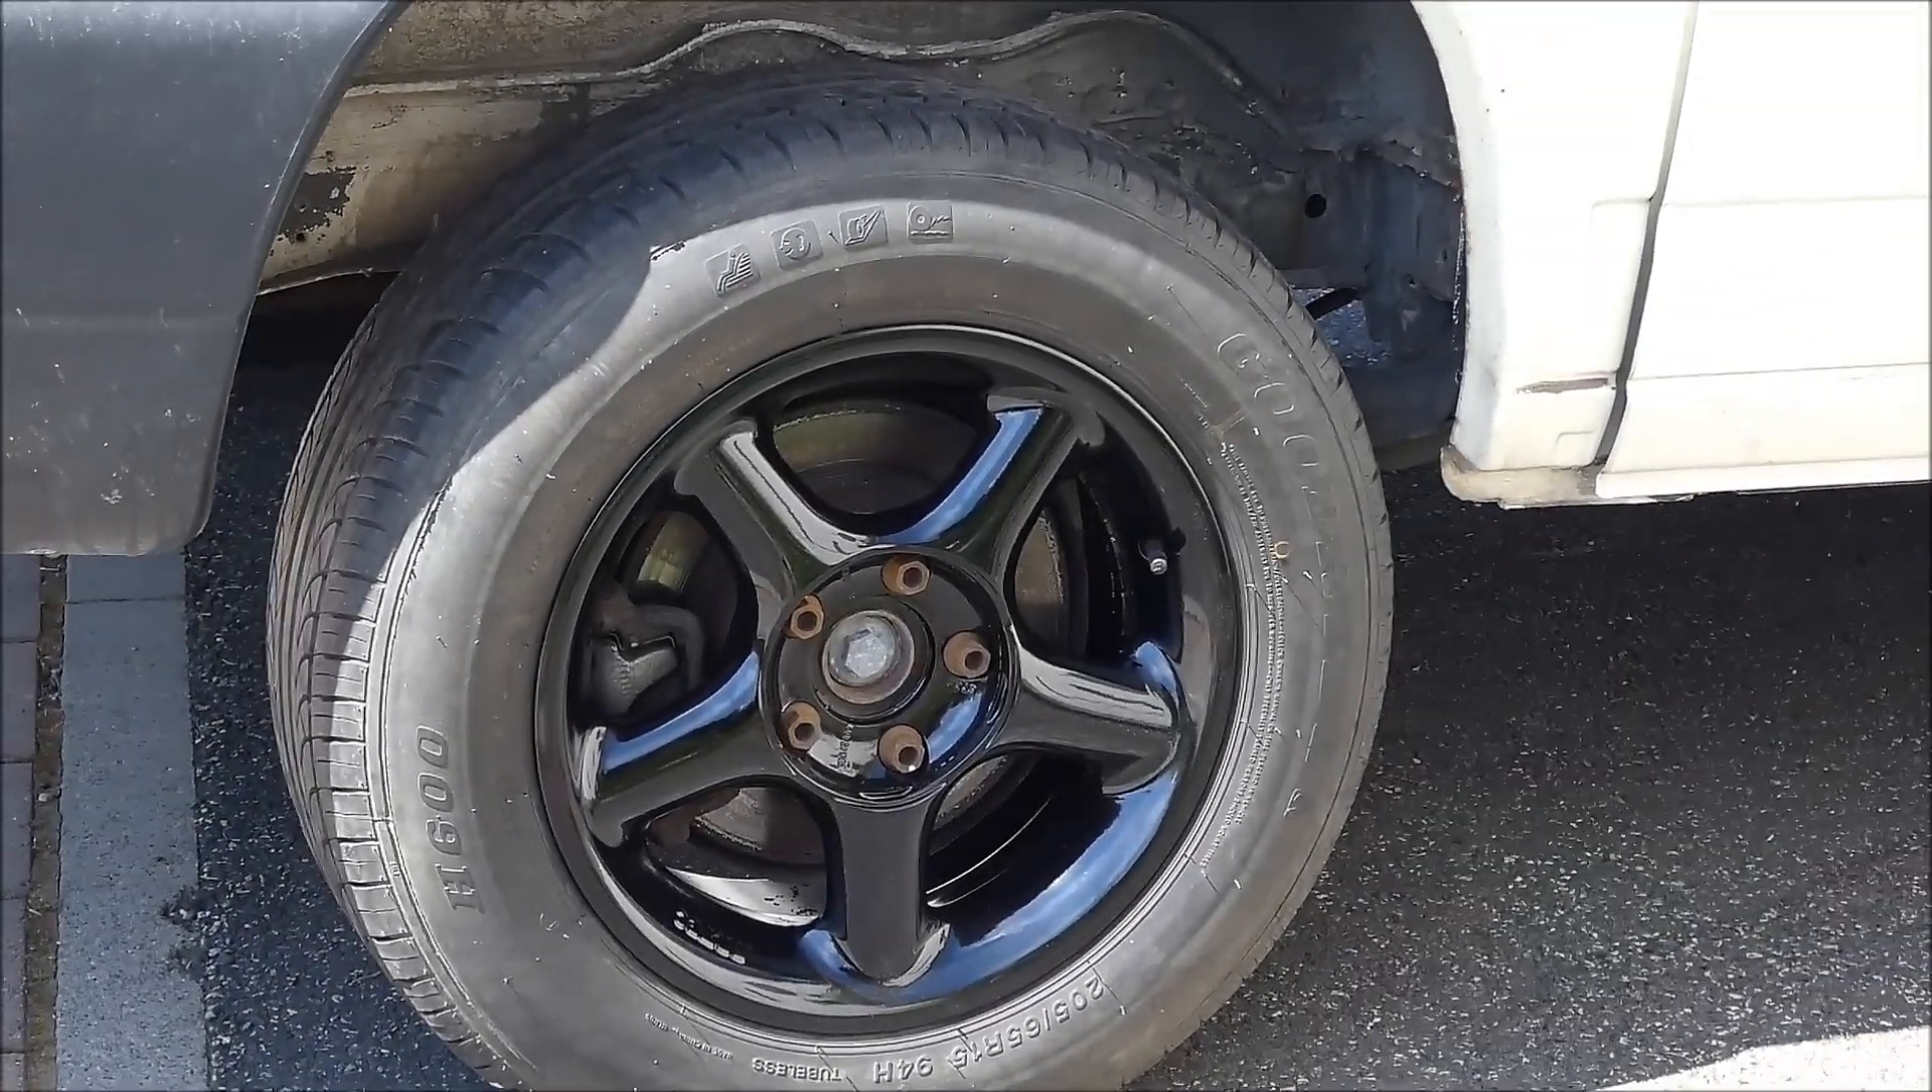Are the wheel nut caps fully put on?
No.